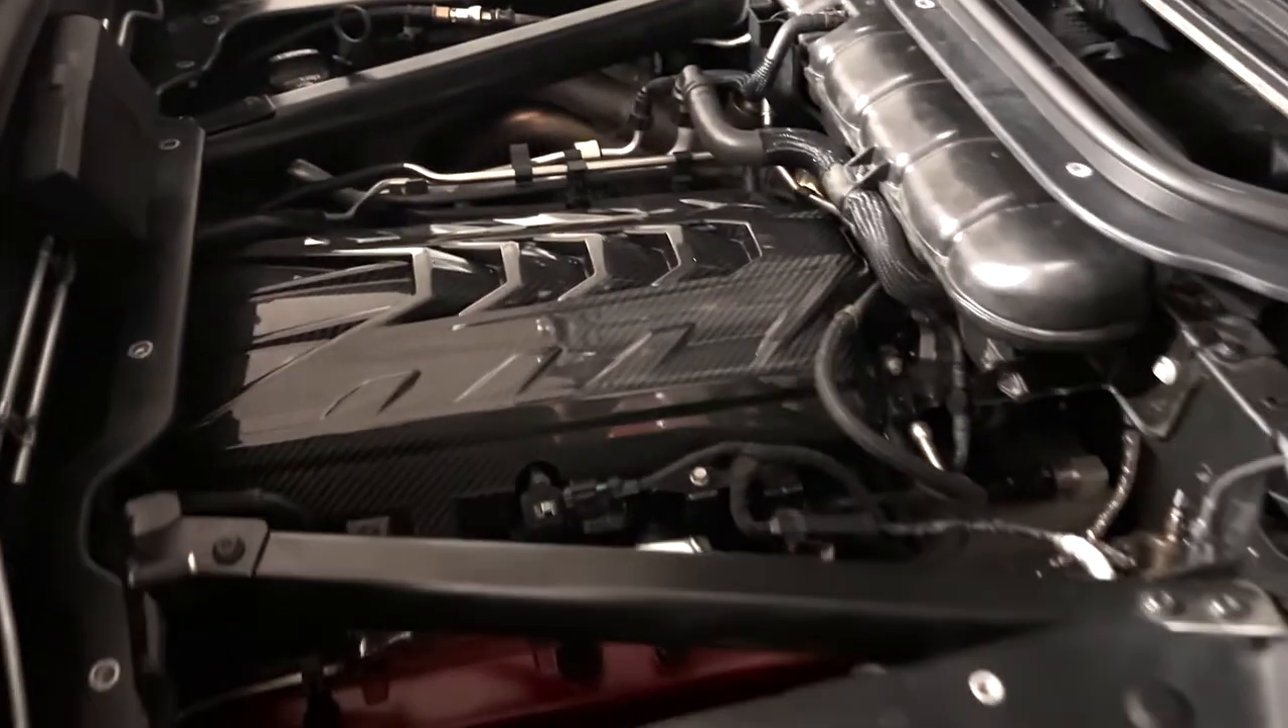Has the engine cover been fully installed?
Yes.